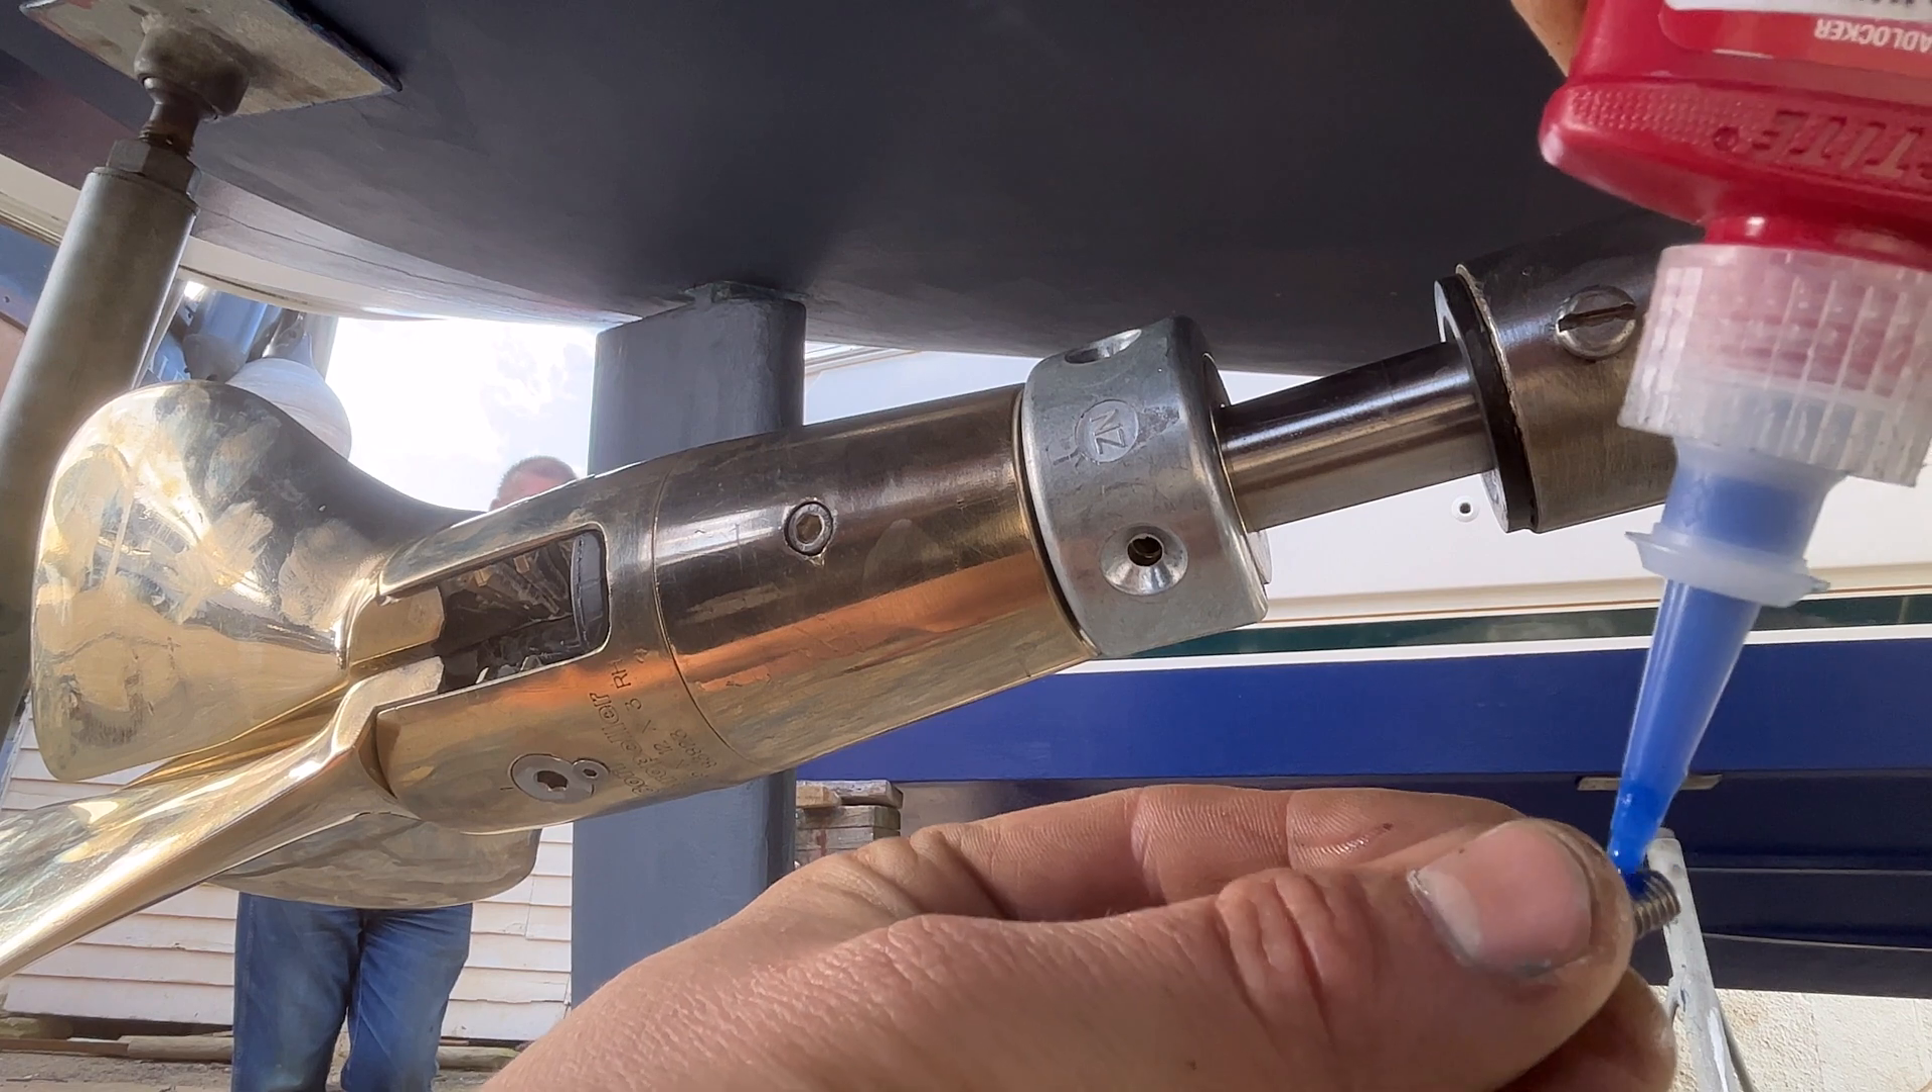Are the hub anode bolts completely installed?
No.